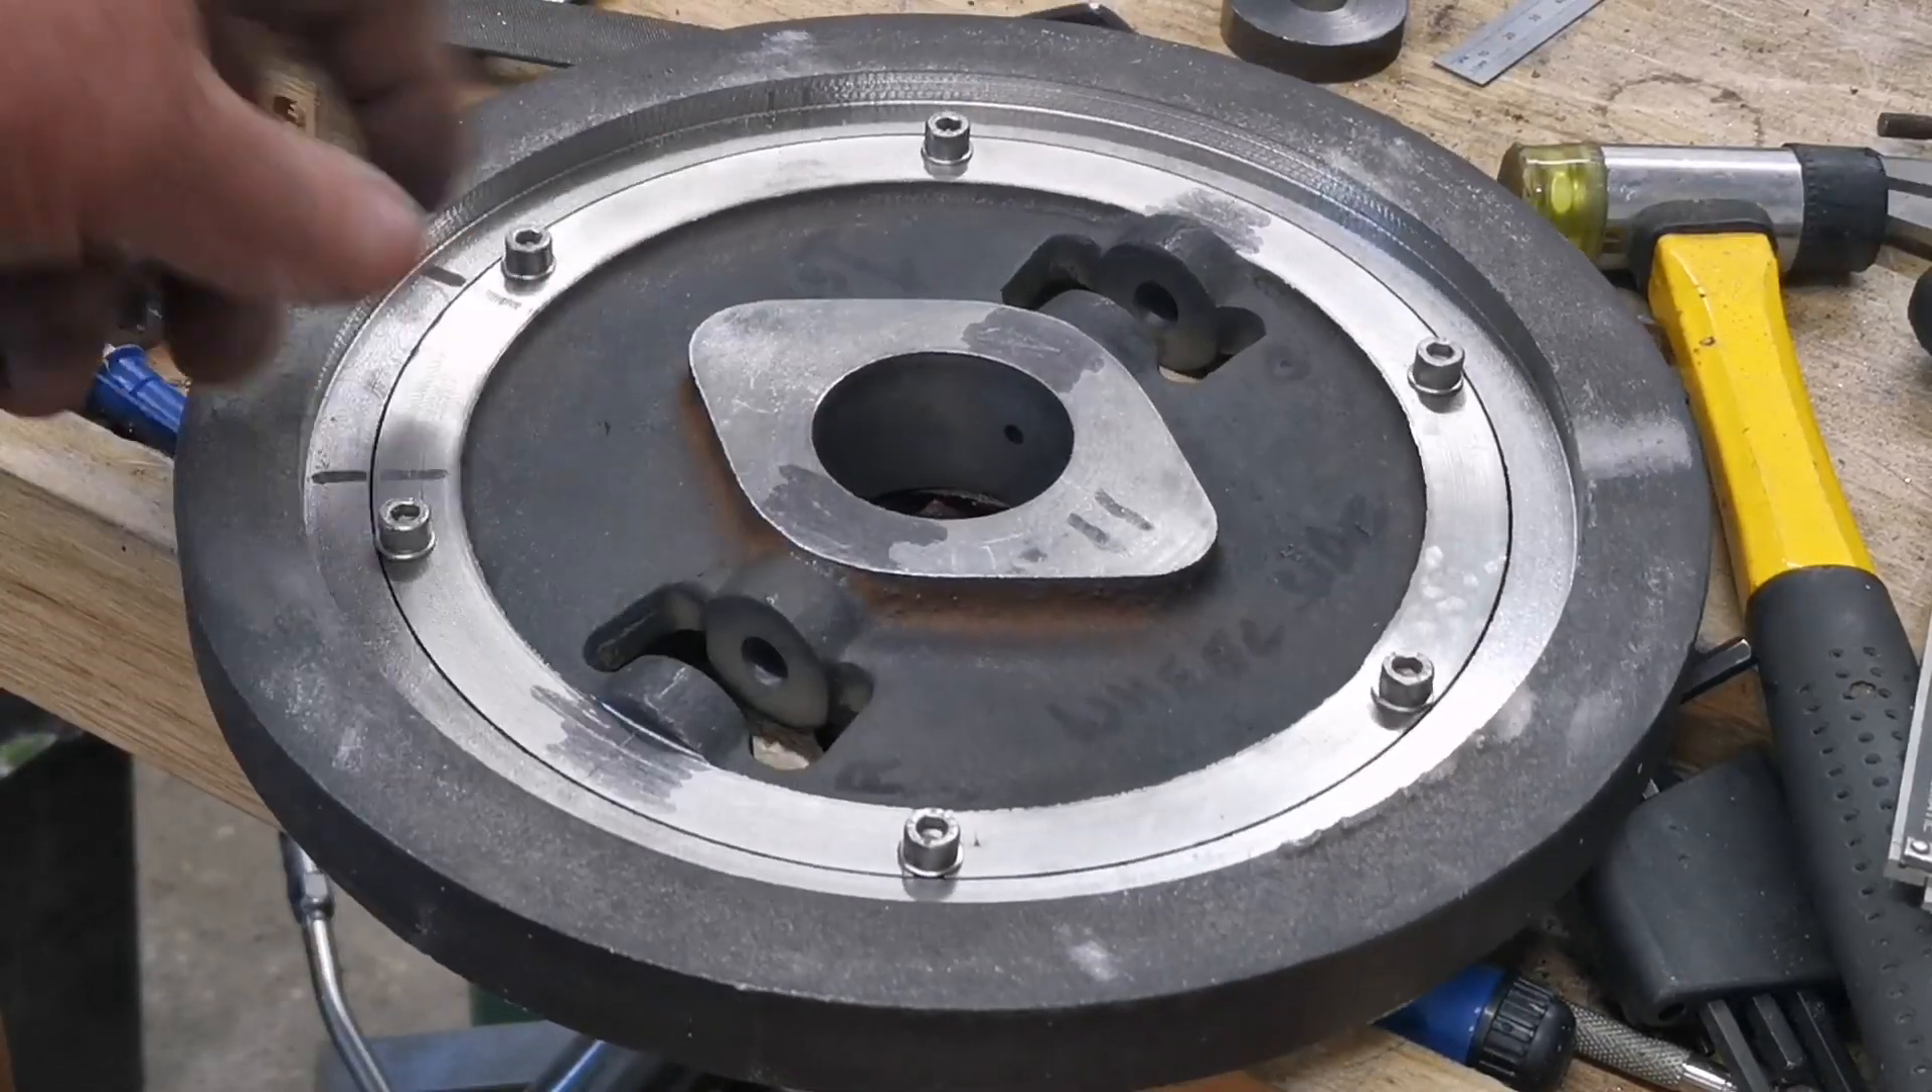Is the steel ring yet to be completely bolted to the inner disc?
No.